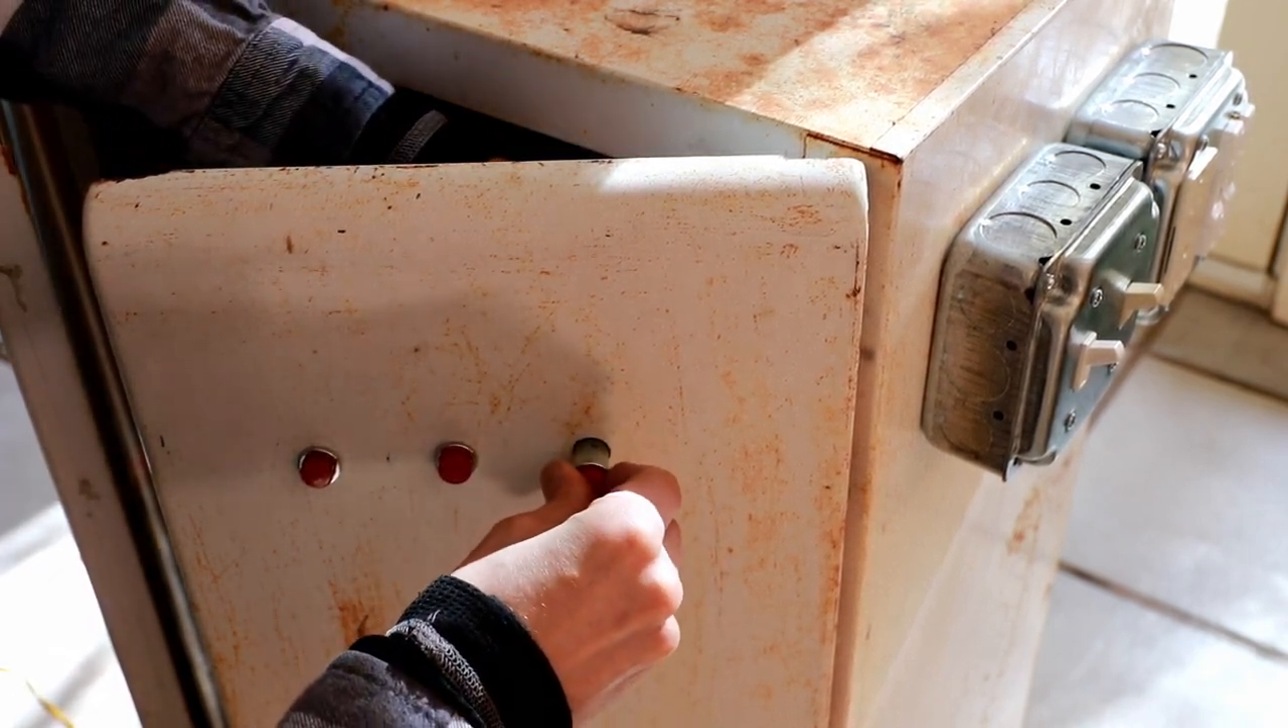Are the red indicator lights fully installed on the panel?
No.